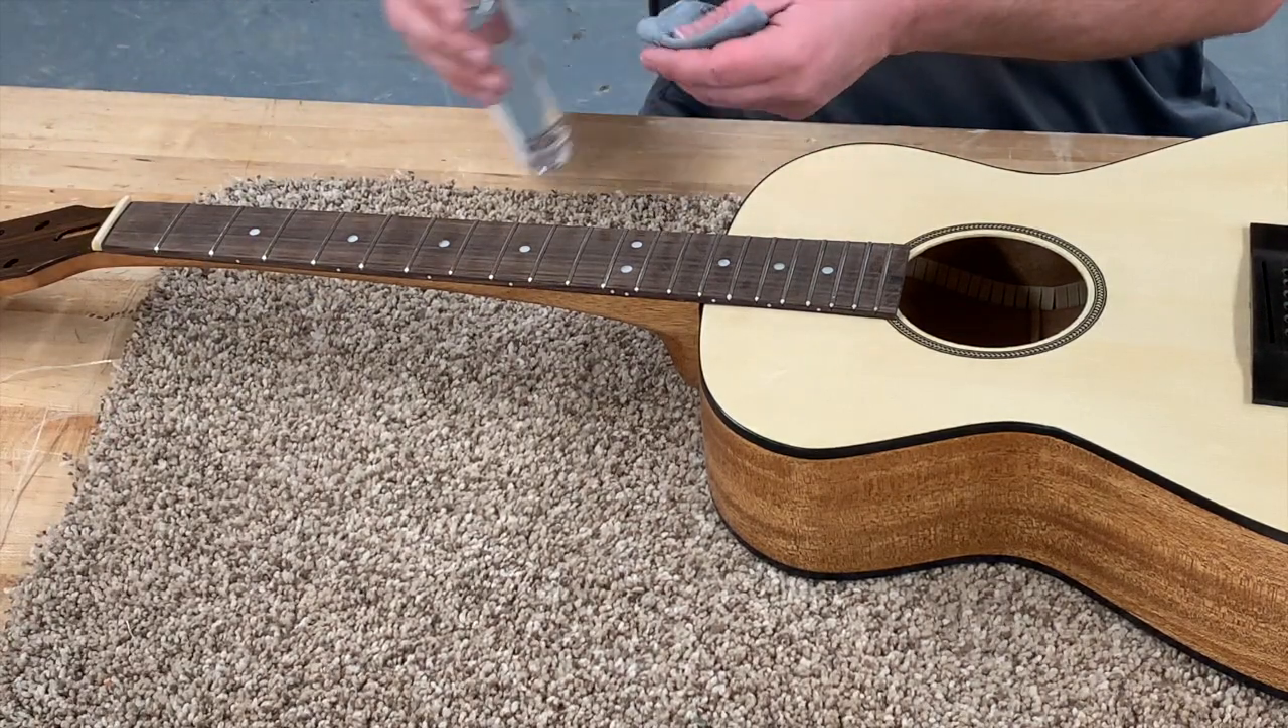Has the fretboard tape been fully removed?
Yes.